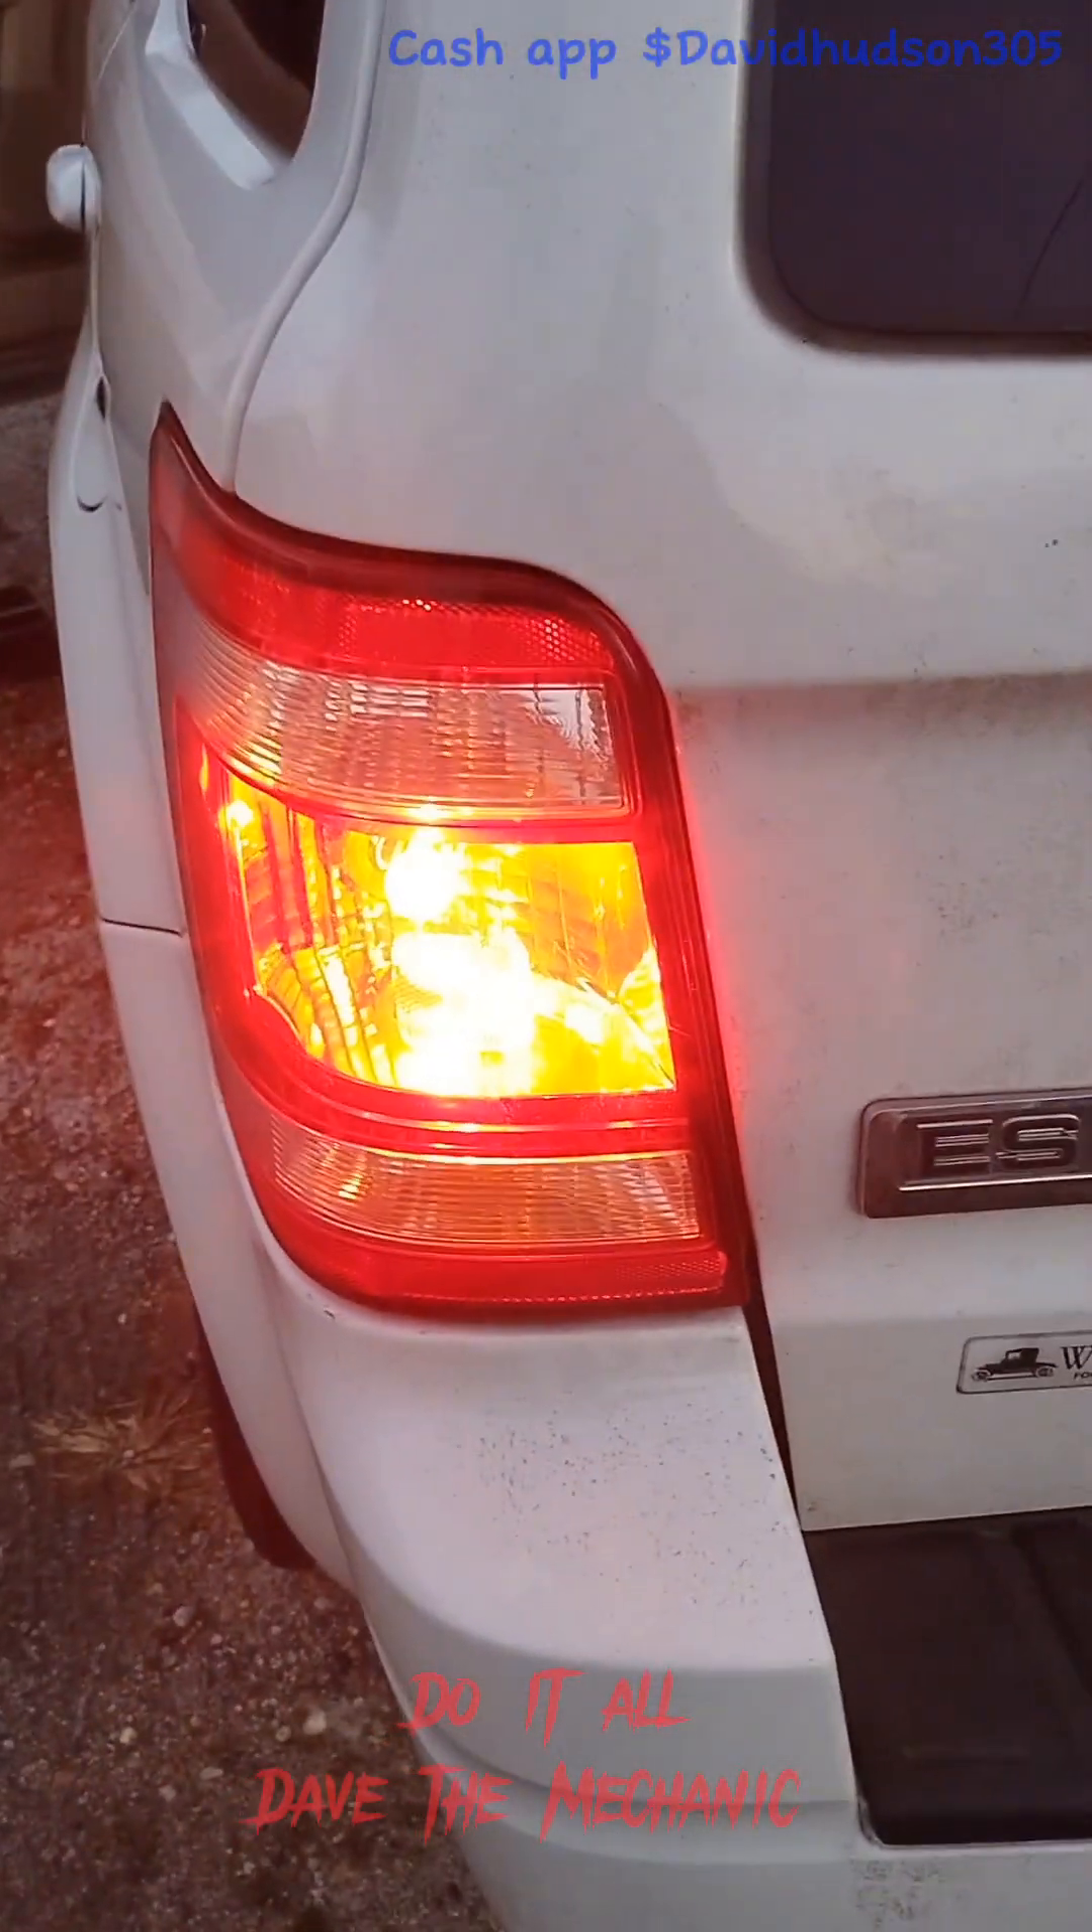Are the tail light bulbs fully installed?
Yes.